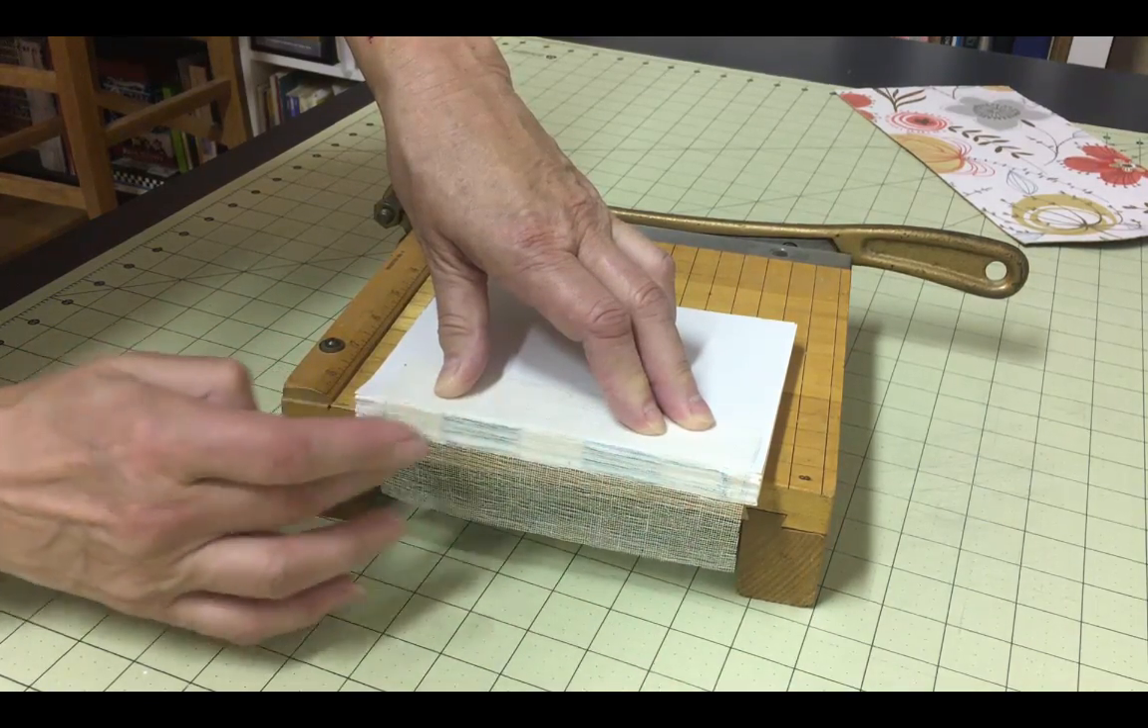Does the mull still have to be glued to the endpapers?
Yes.